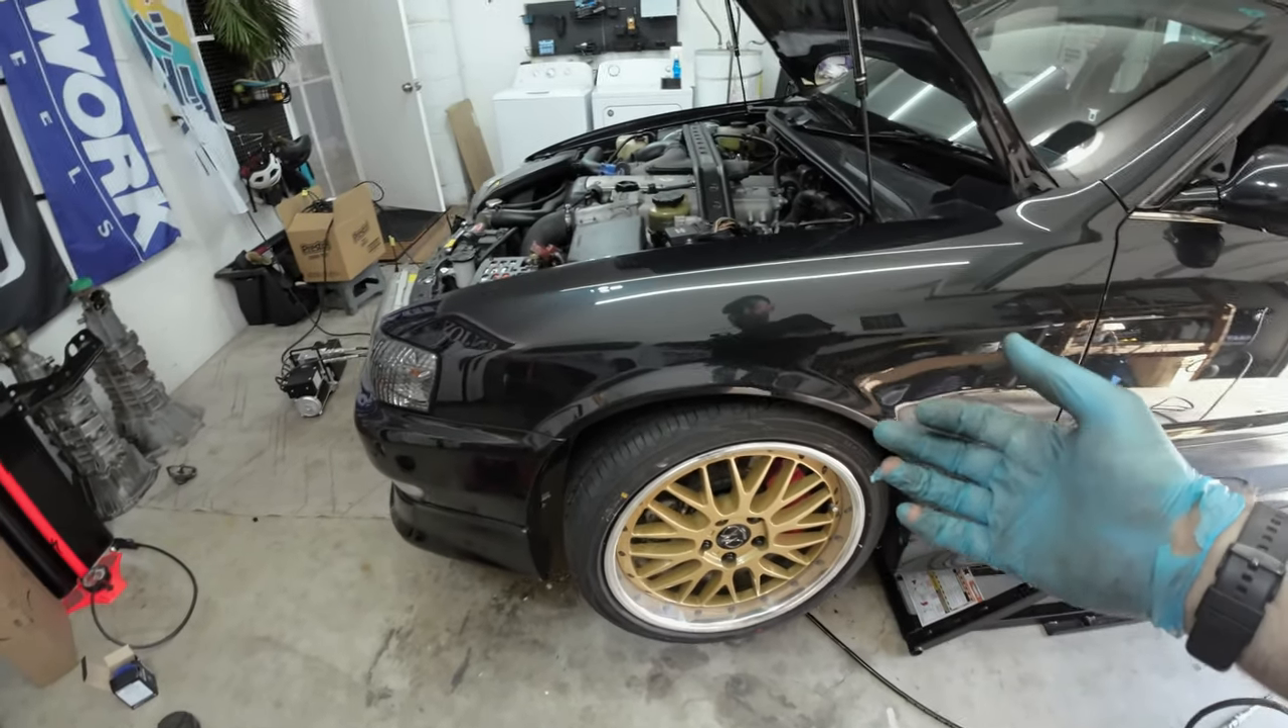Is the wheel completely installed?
Yes.